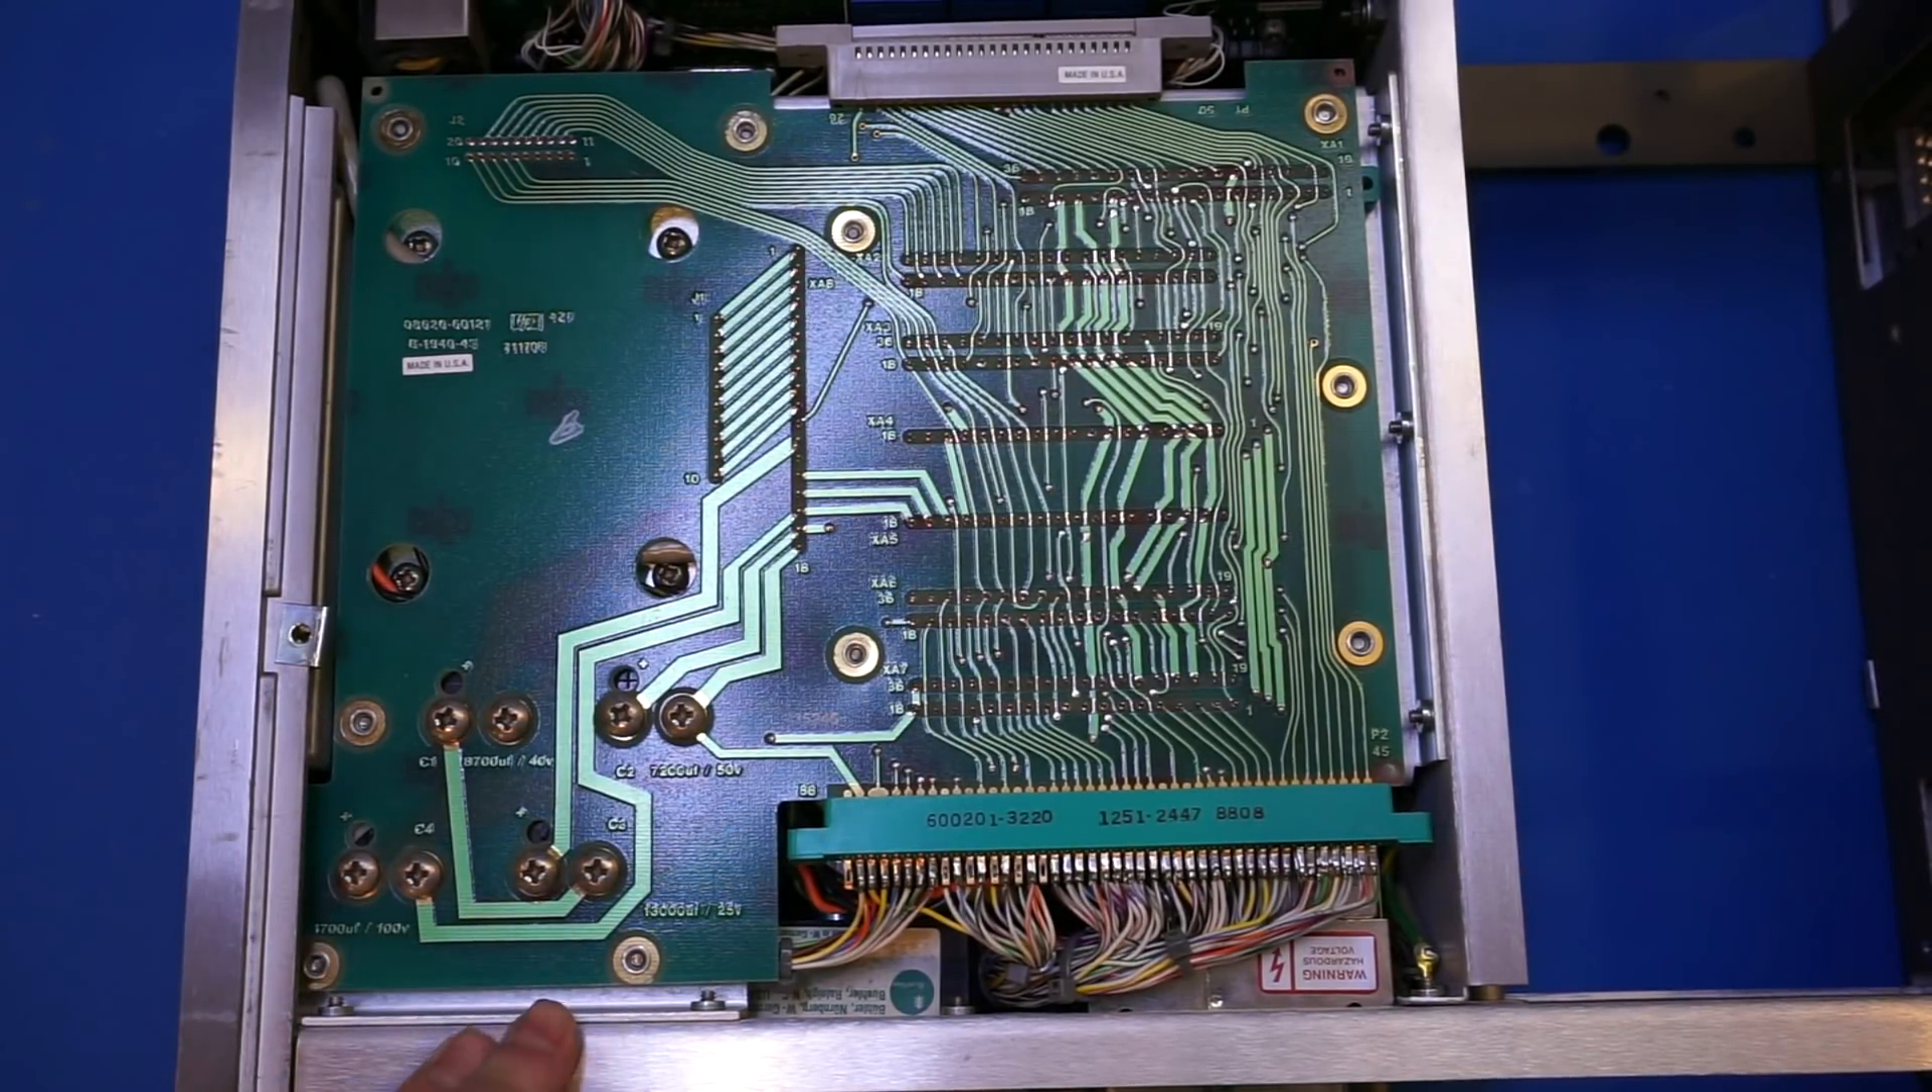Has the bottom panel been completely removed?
Yes.